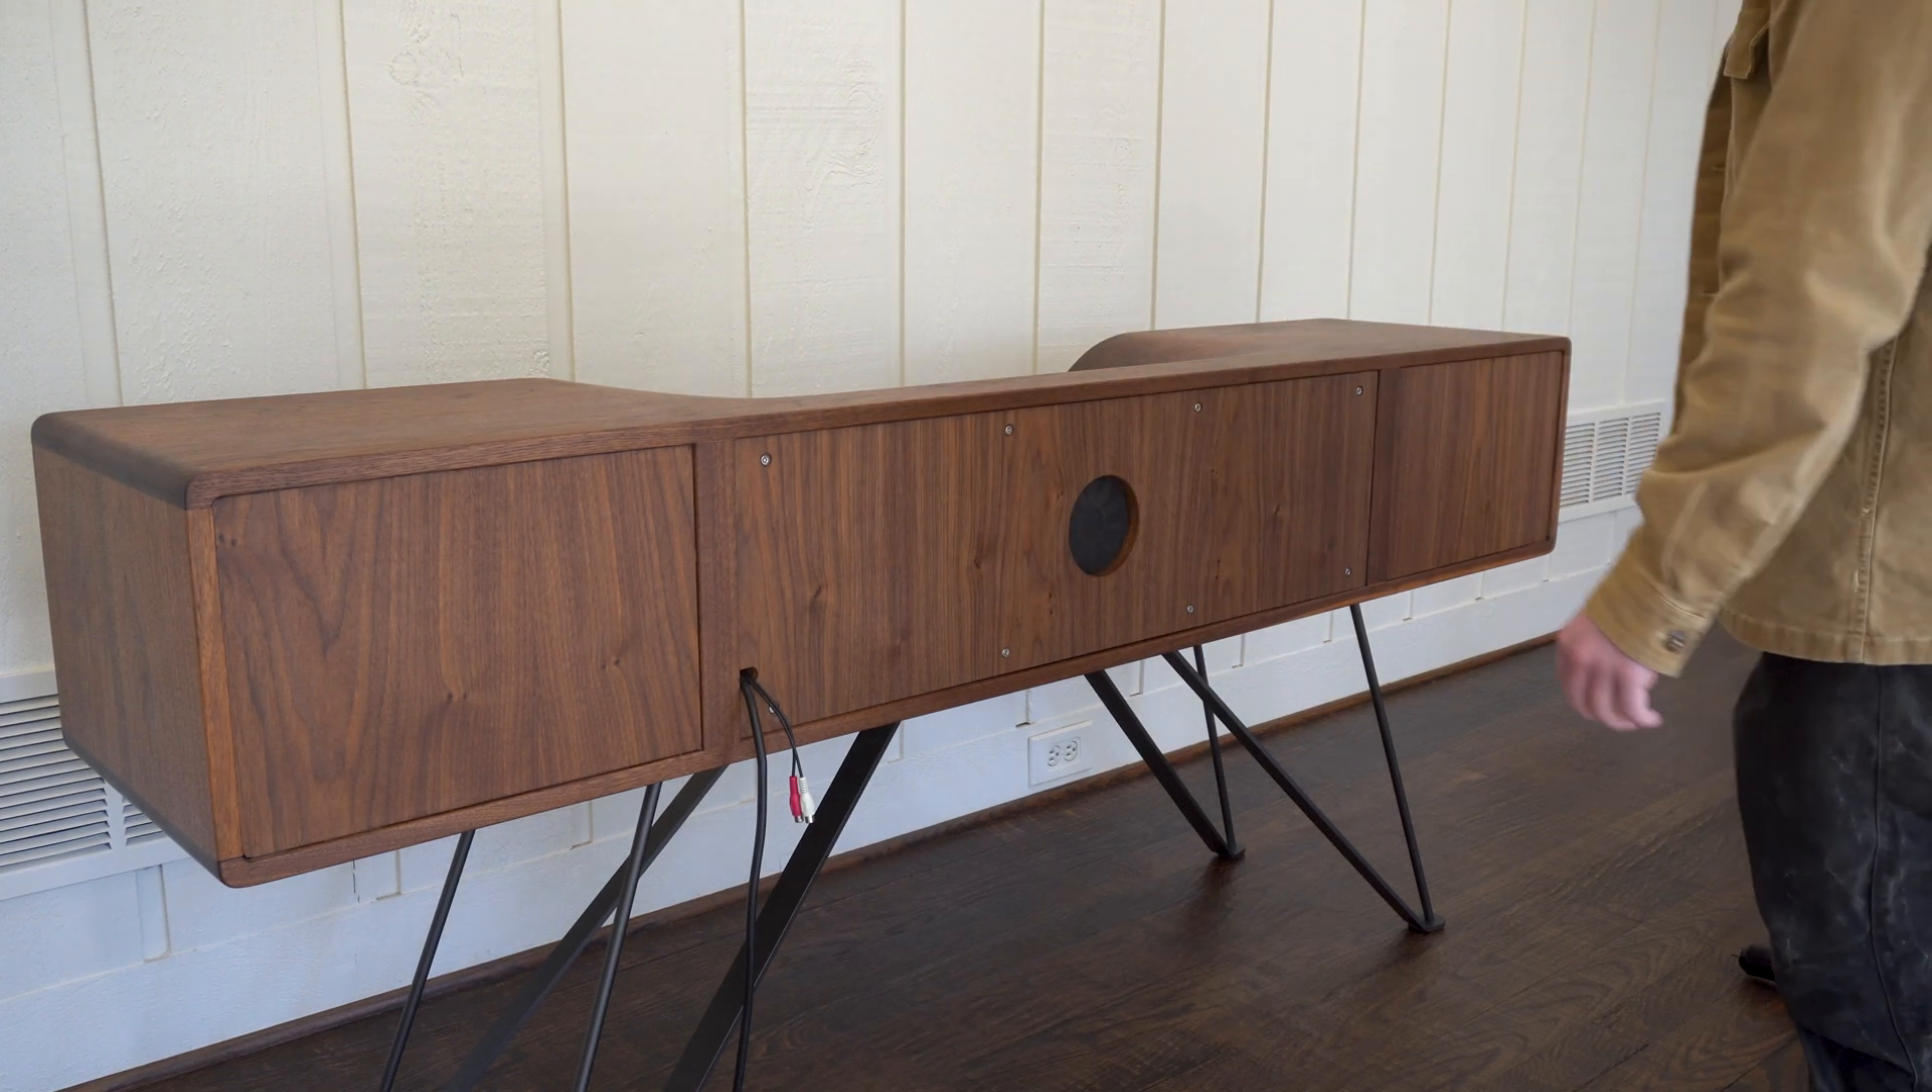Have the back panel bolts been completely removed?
No.